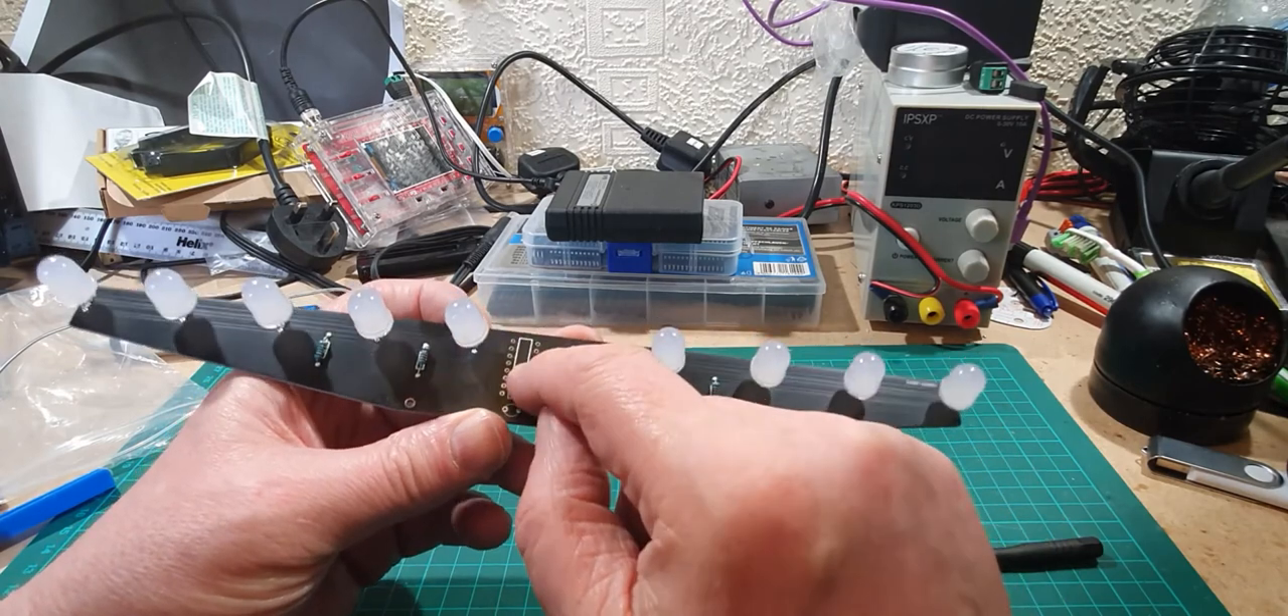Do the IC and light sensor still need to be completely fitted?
Yes.